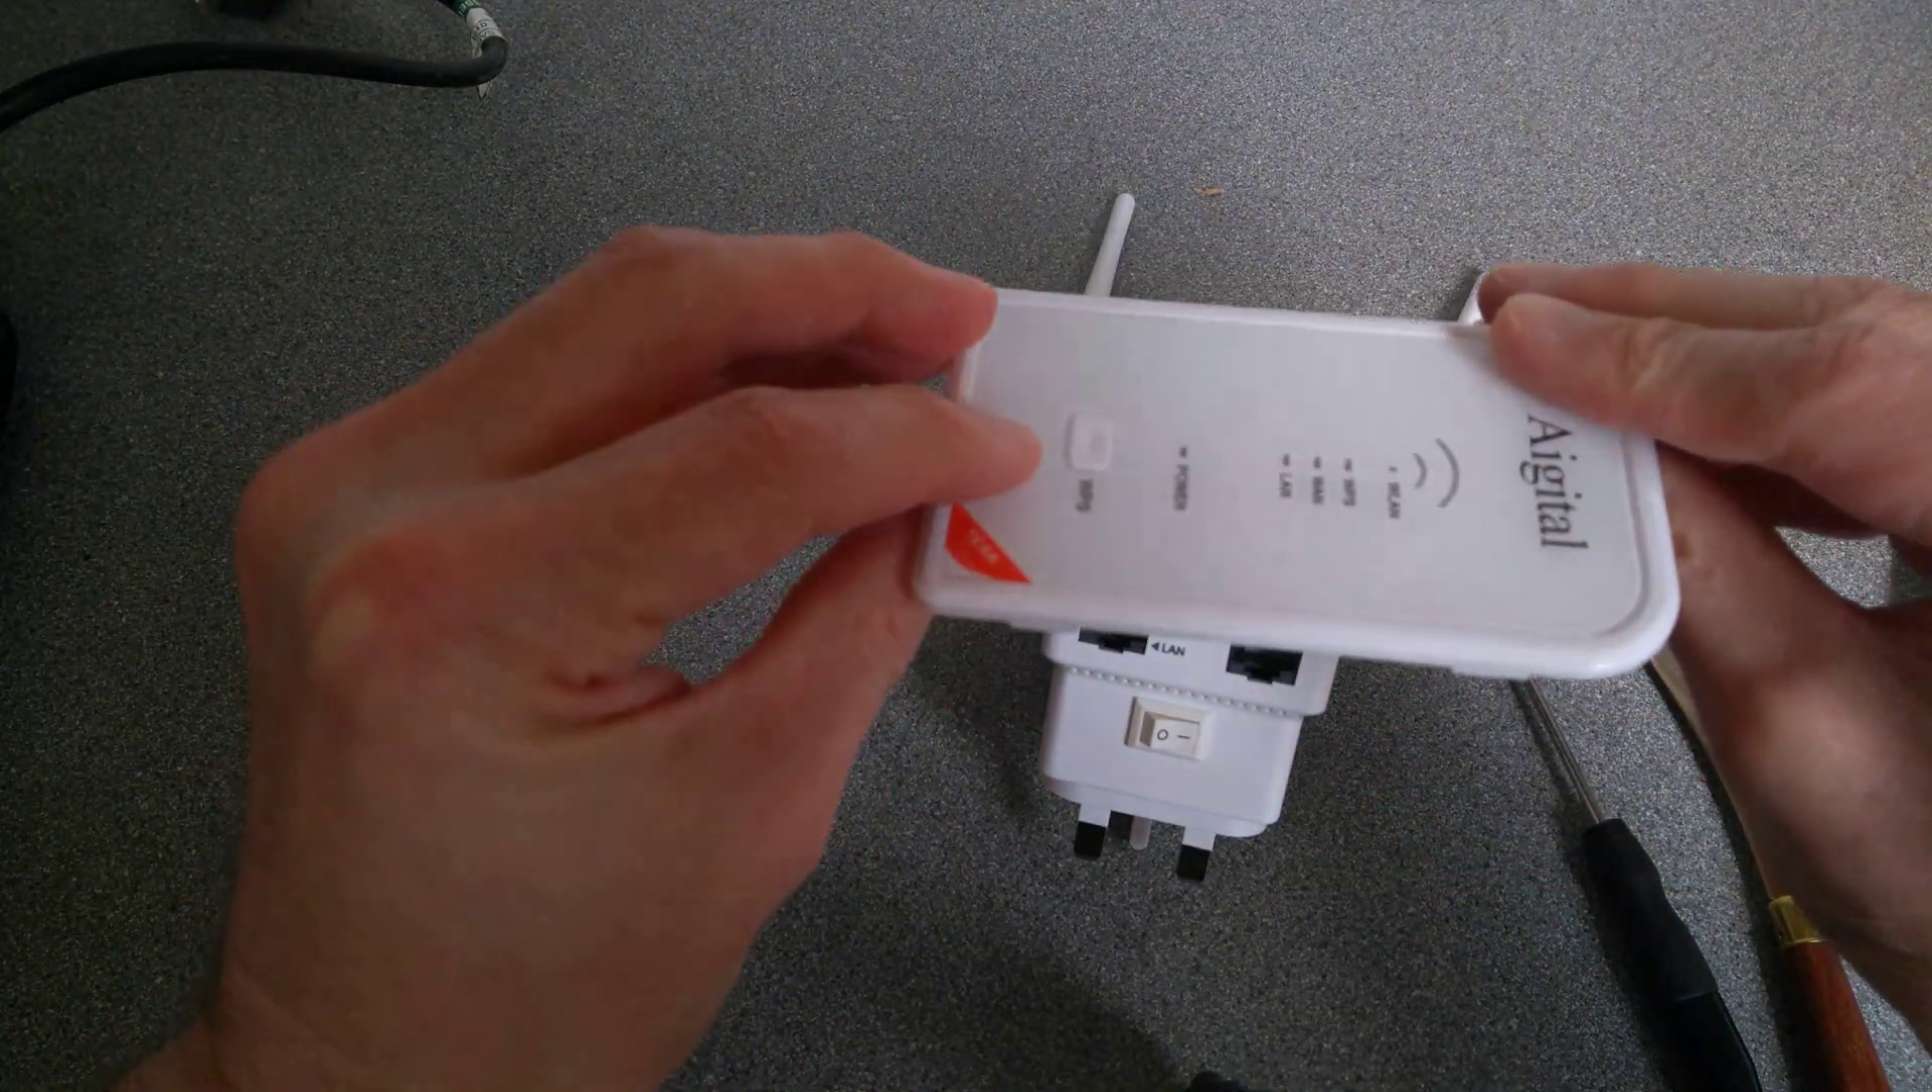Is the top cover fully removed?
Yes.